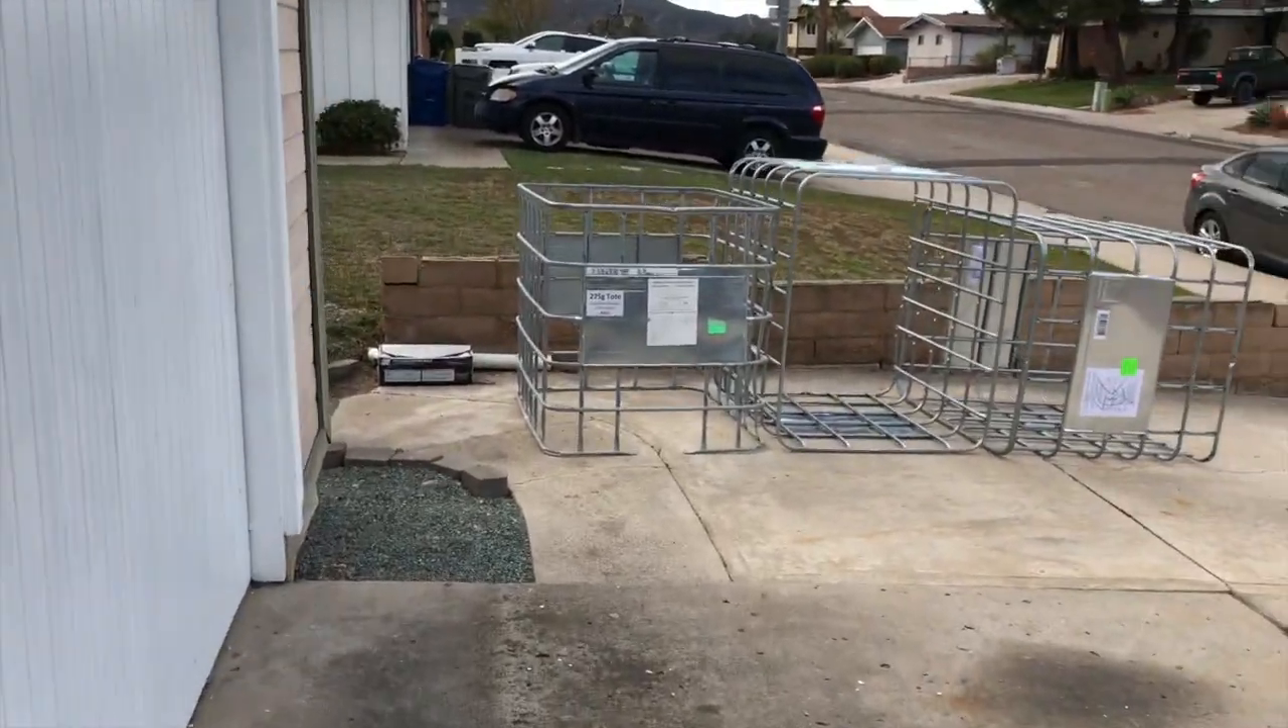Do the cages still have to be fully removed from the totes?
No.